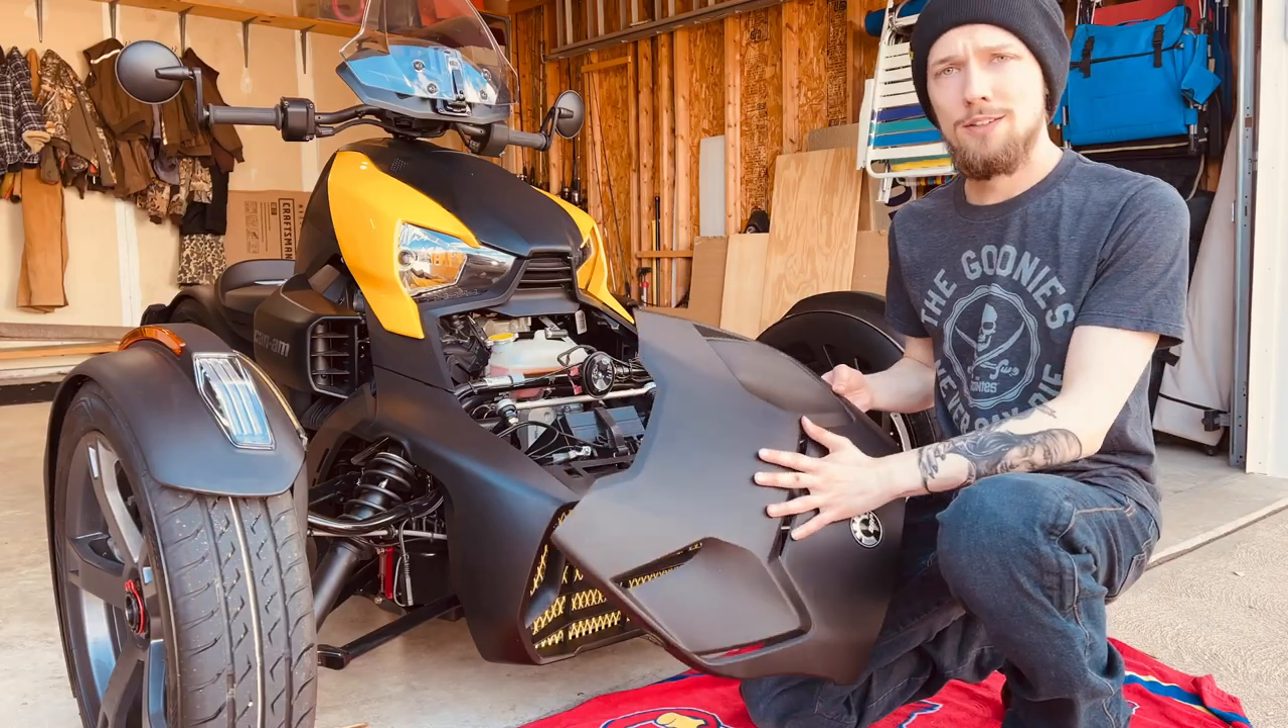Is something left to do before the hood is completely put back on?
Yes.